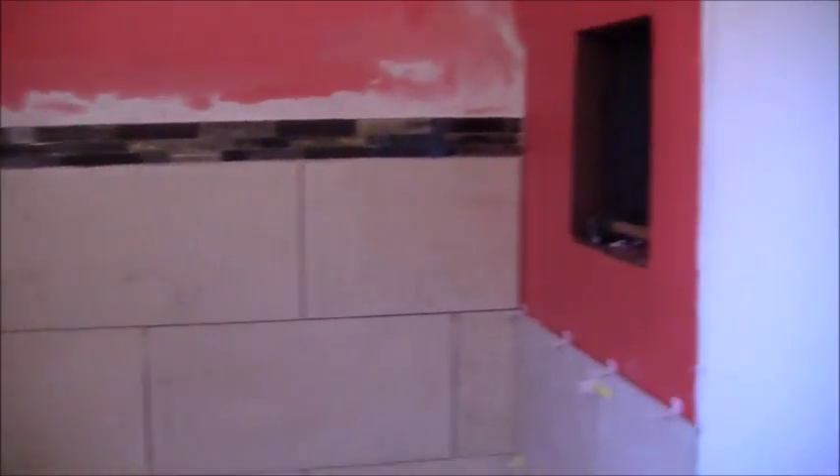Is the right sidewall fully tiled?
No.